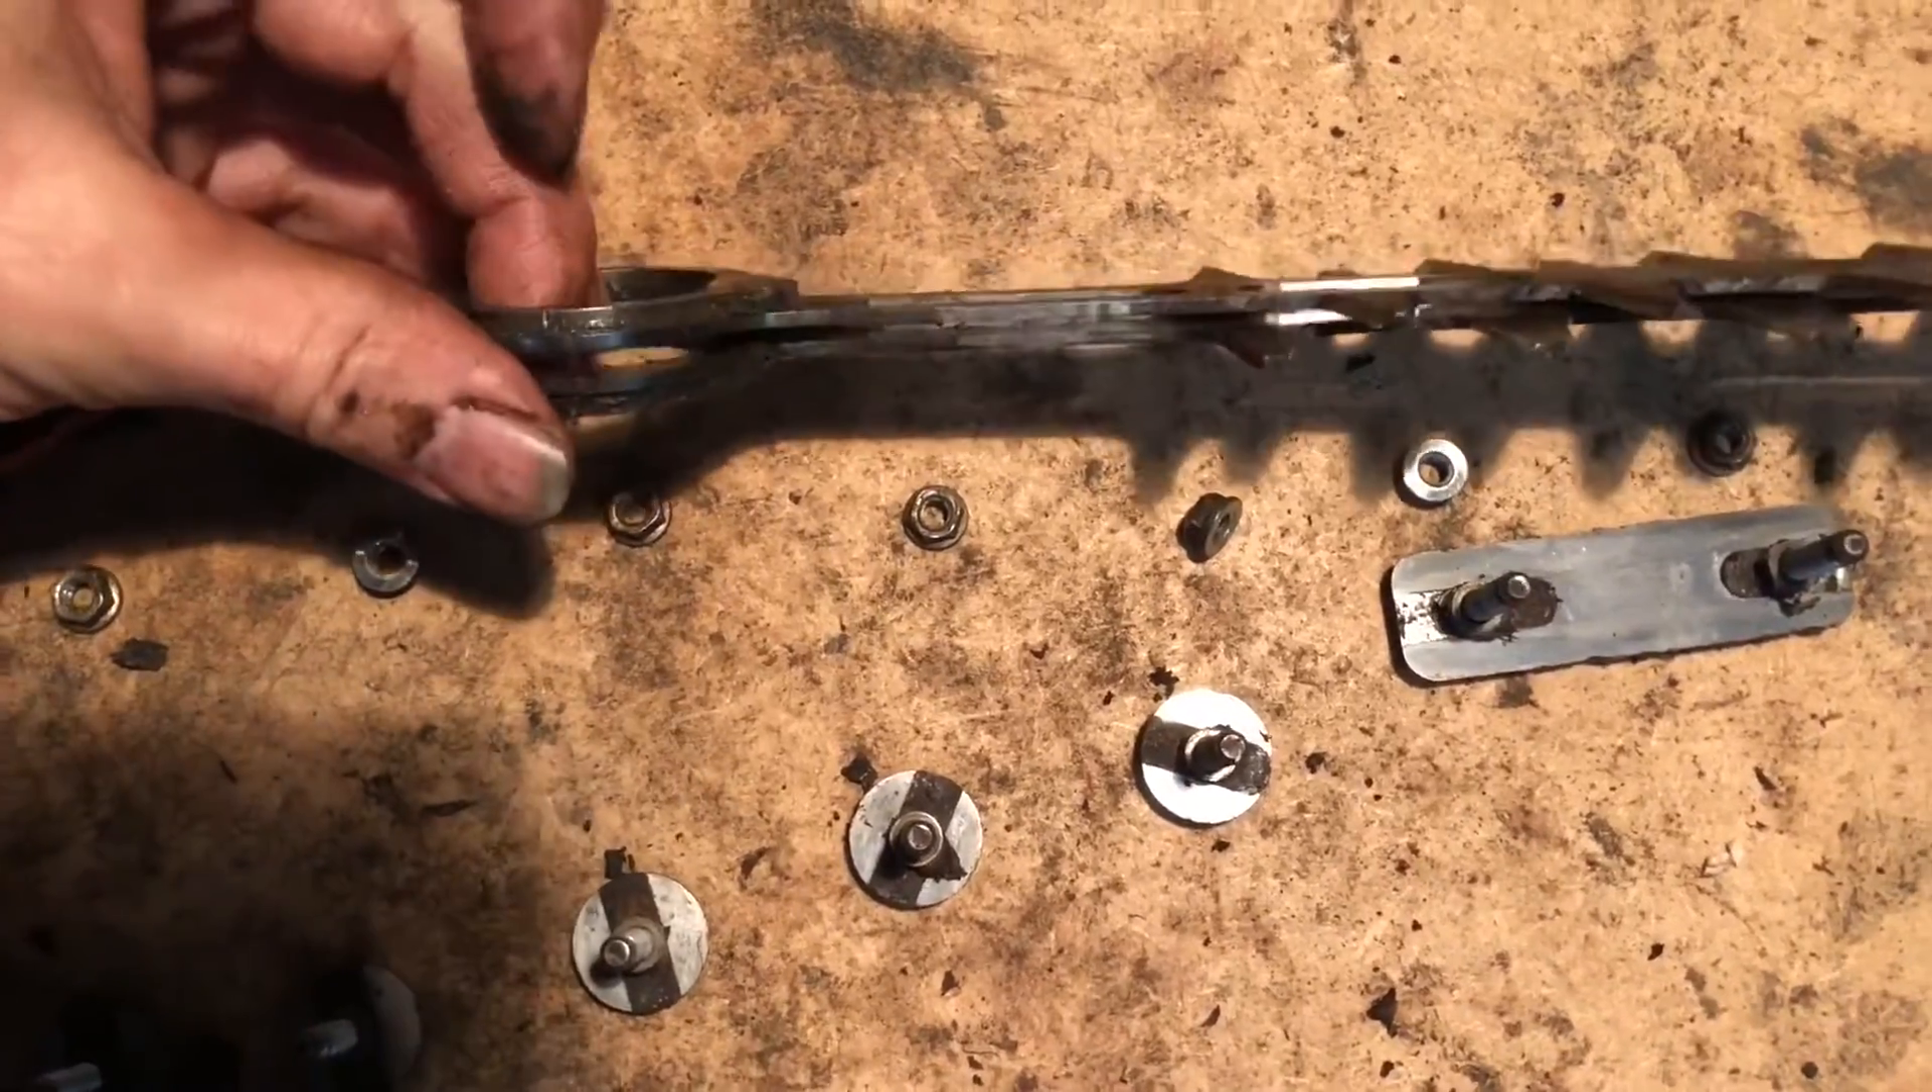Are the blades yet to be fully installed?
Yes.